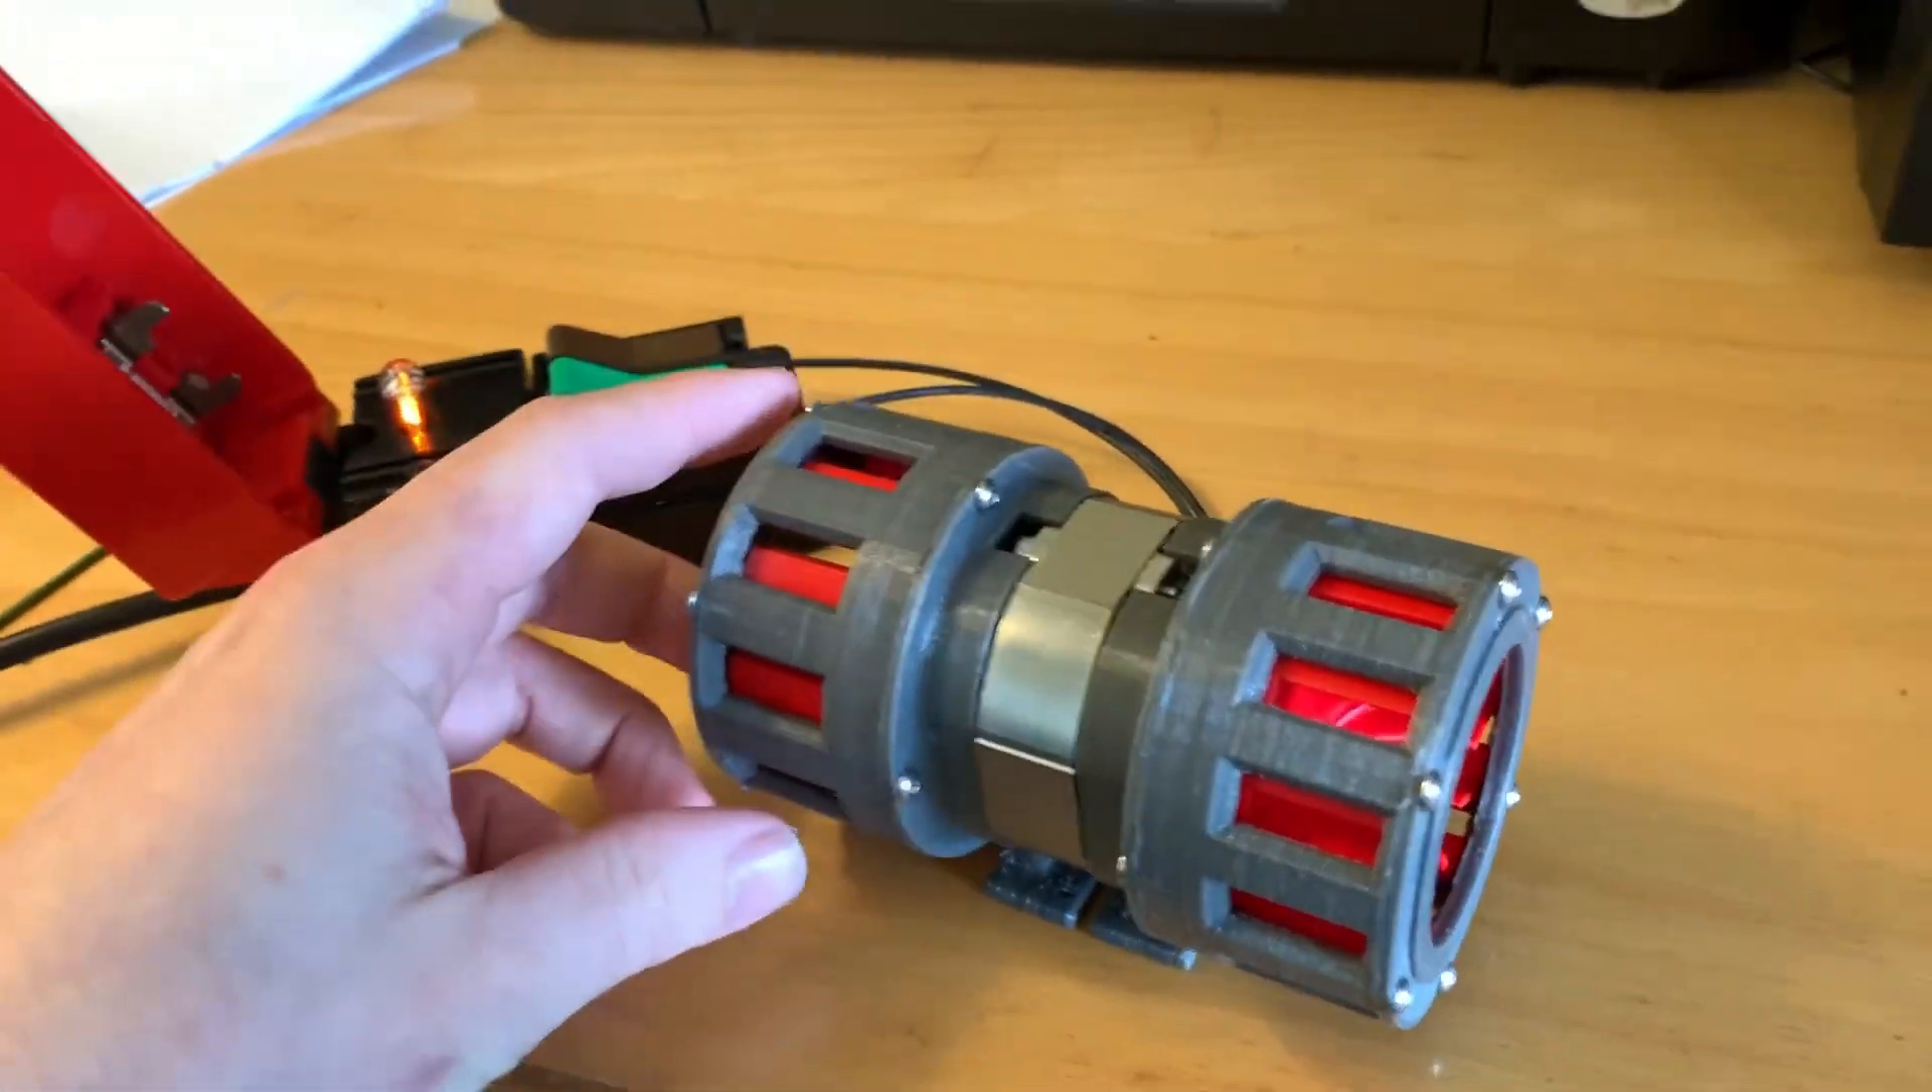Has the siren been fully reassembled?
Yes.